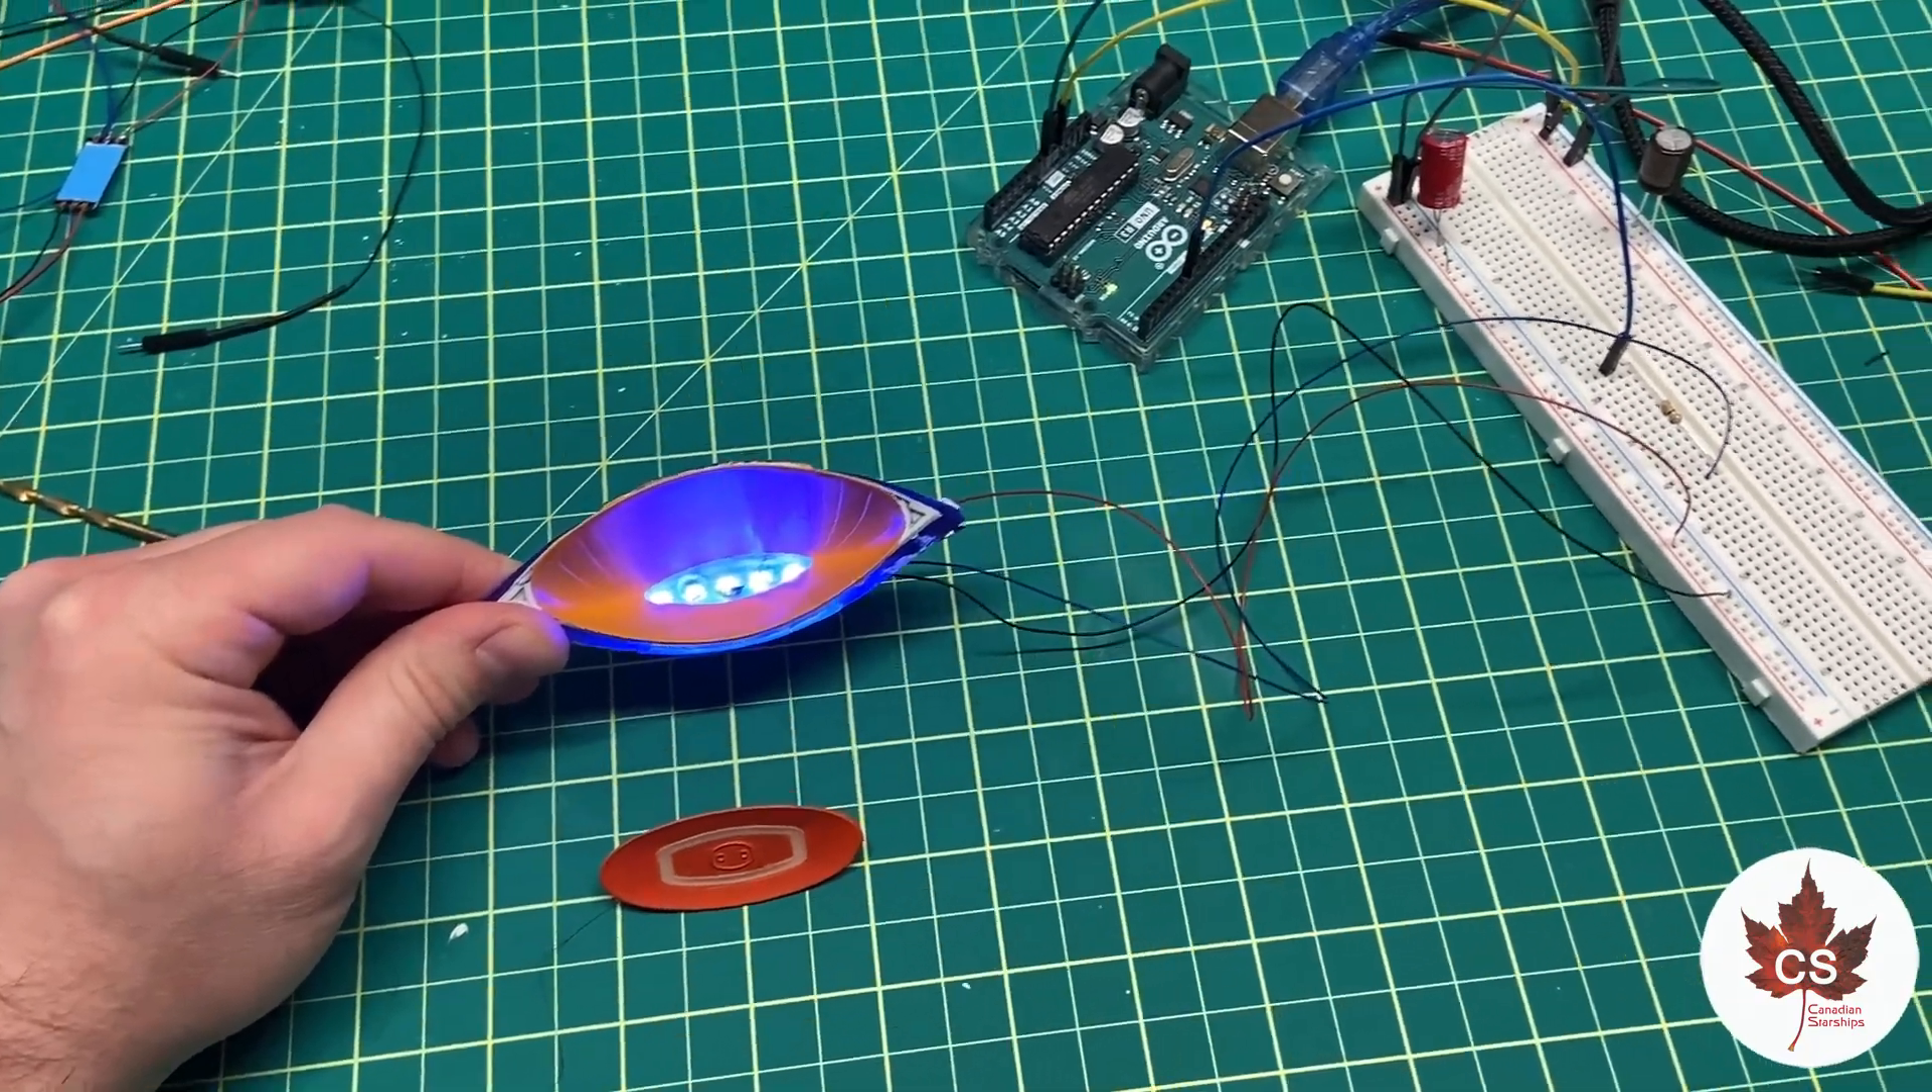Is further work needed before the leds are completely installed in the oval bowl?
No.